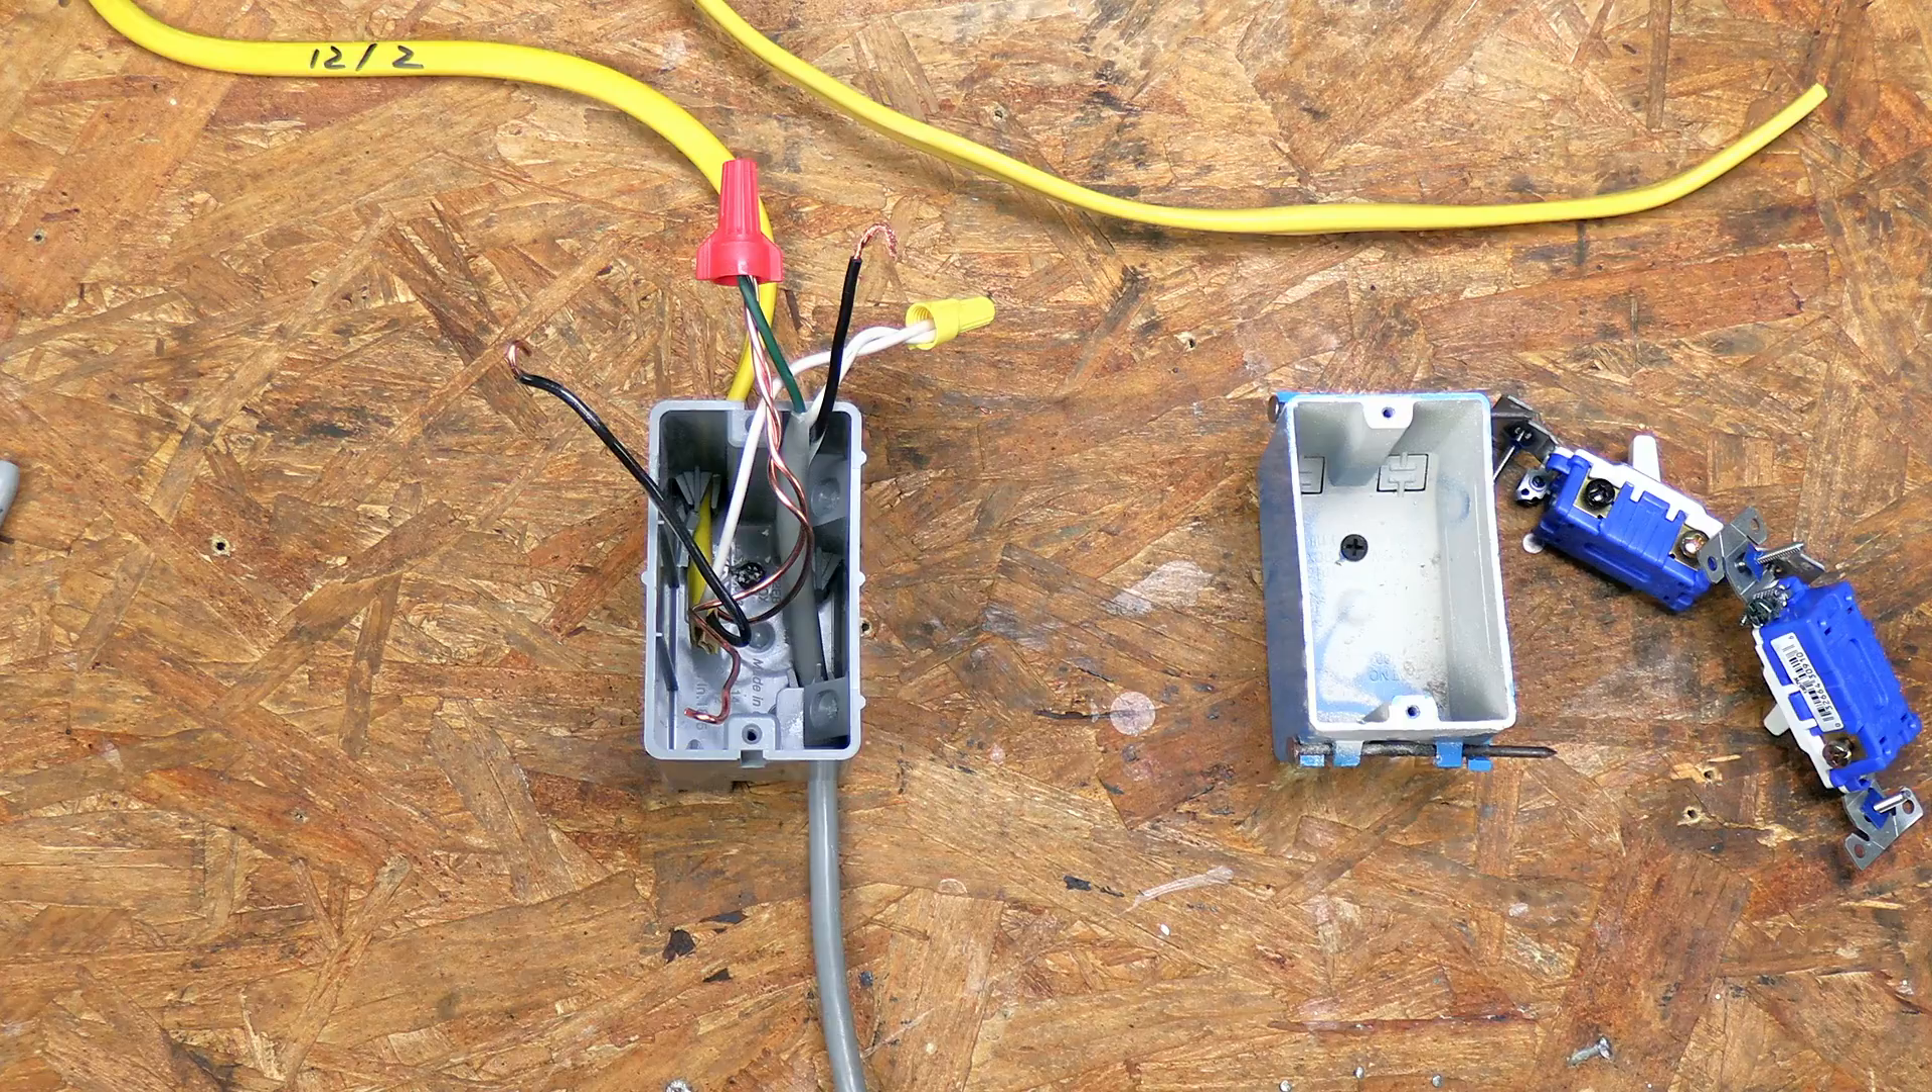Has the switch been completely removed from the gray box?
Yes.